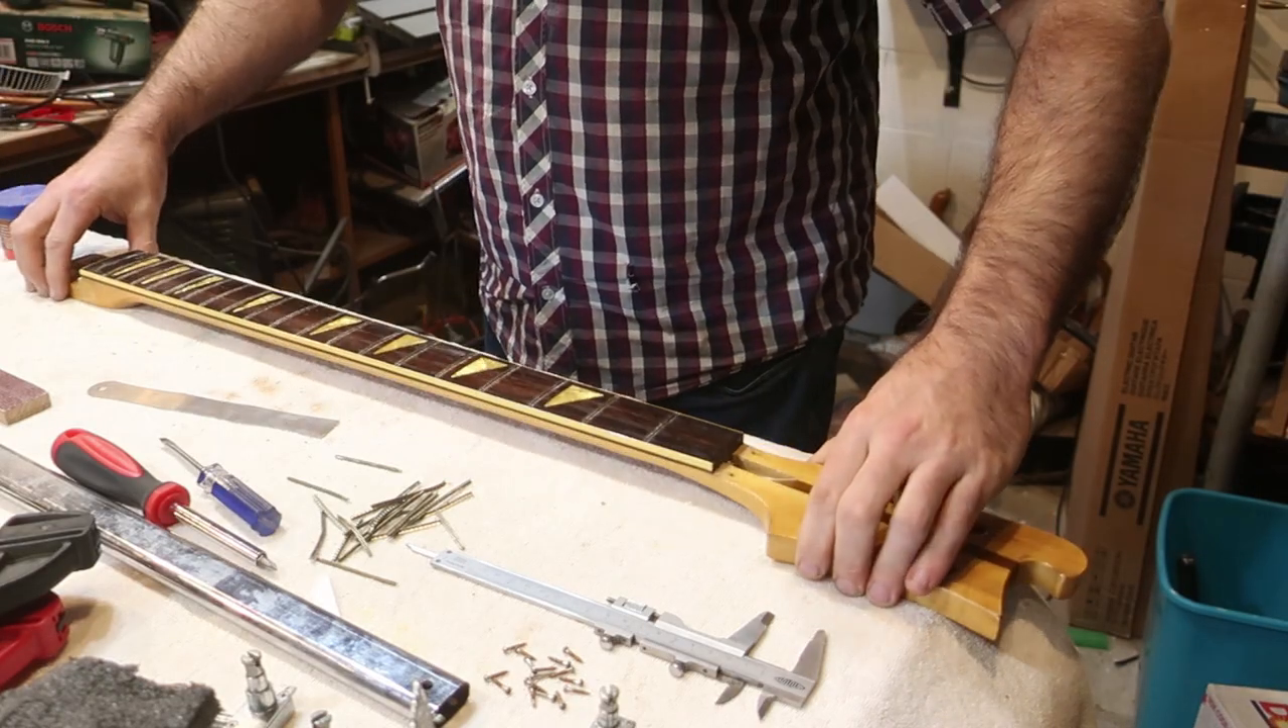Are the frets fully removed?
Yes.